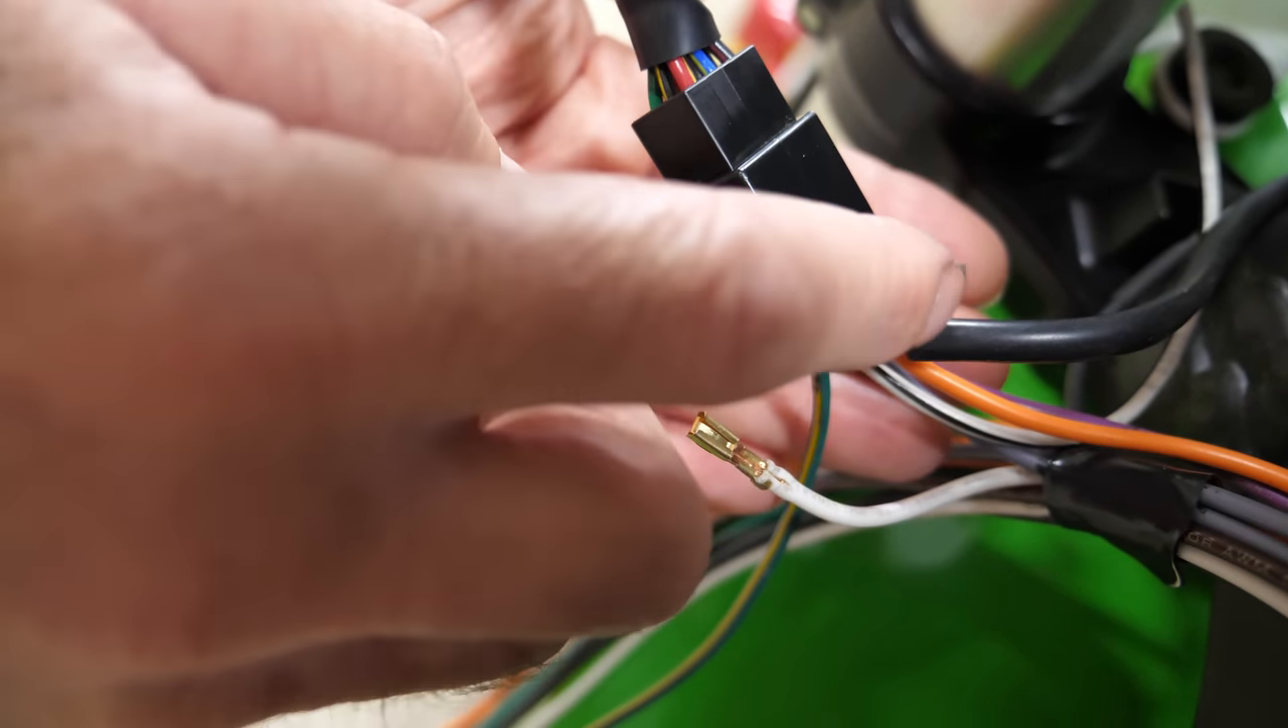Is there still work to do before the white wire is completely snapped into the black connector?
Yes.